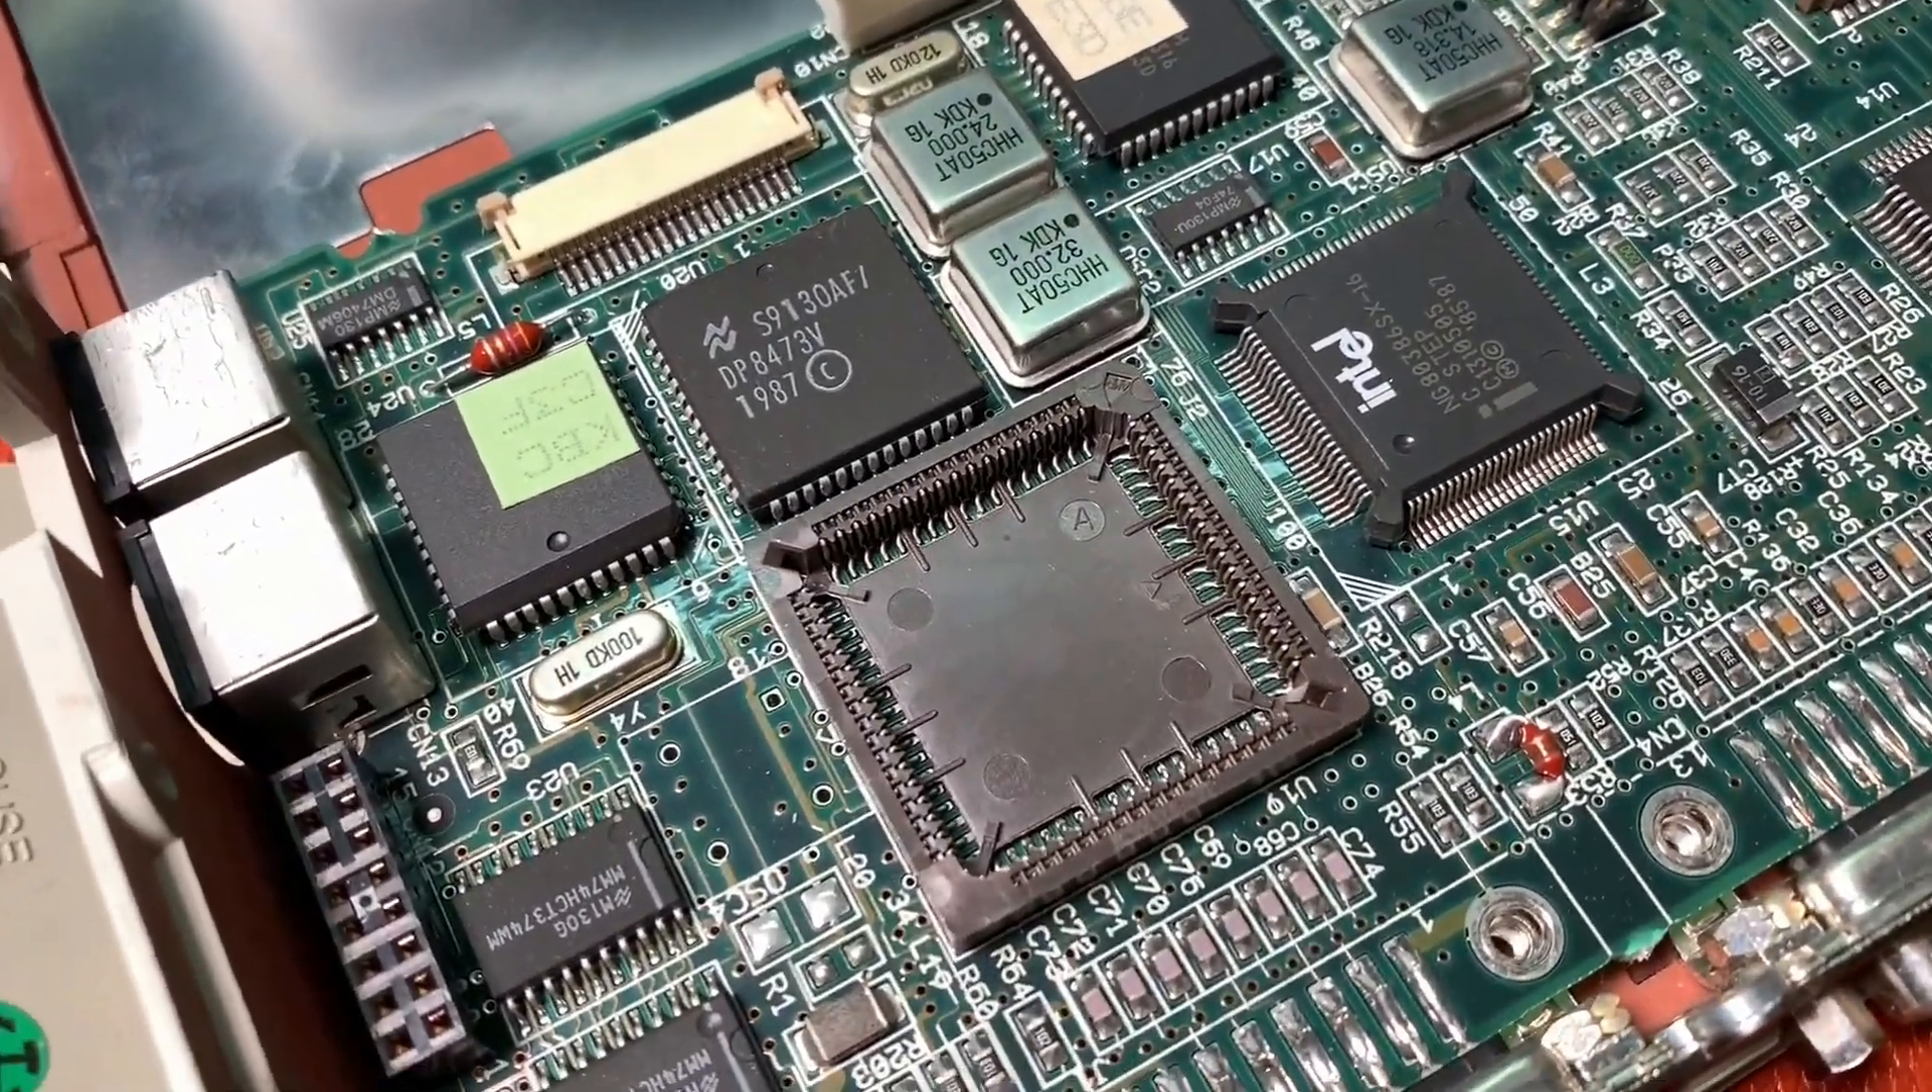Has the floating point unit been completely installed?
No.